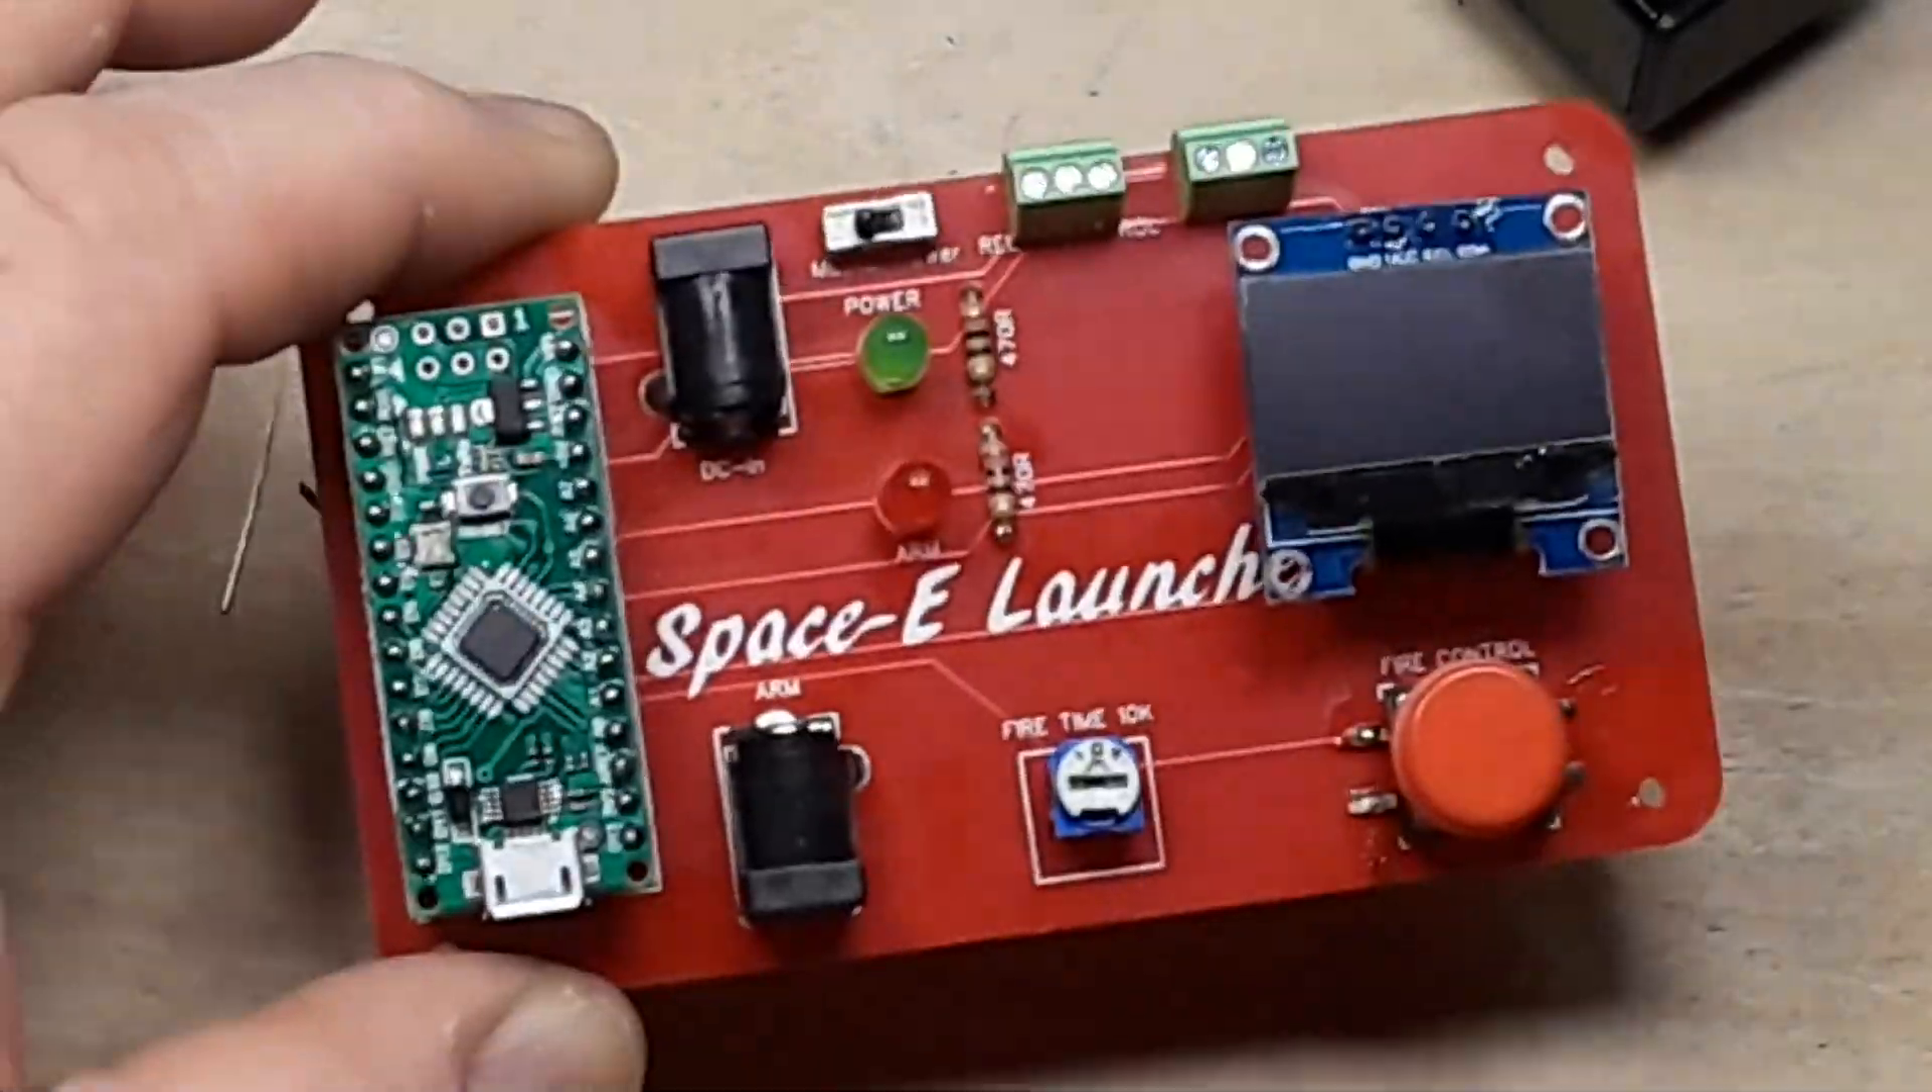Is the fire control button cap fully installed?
Yes.